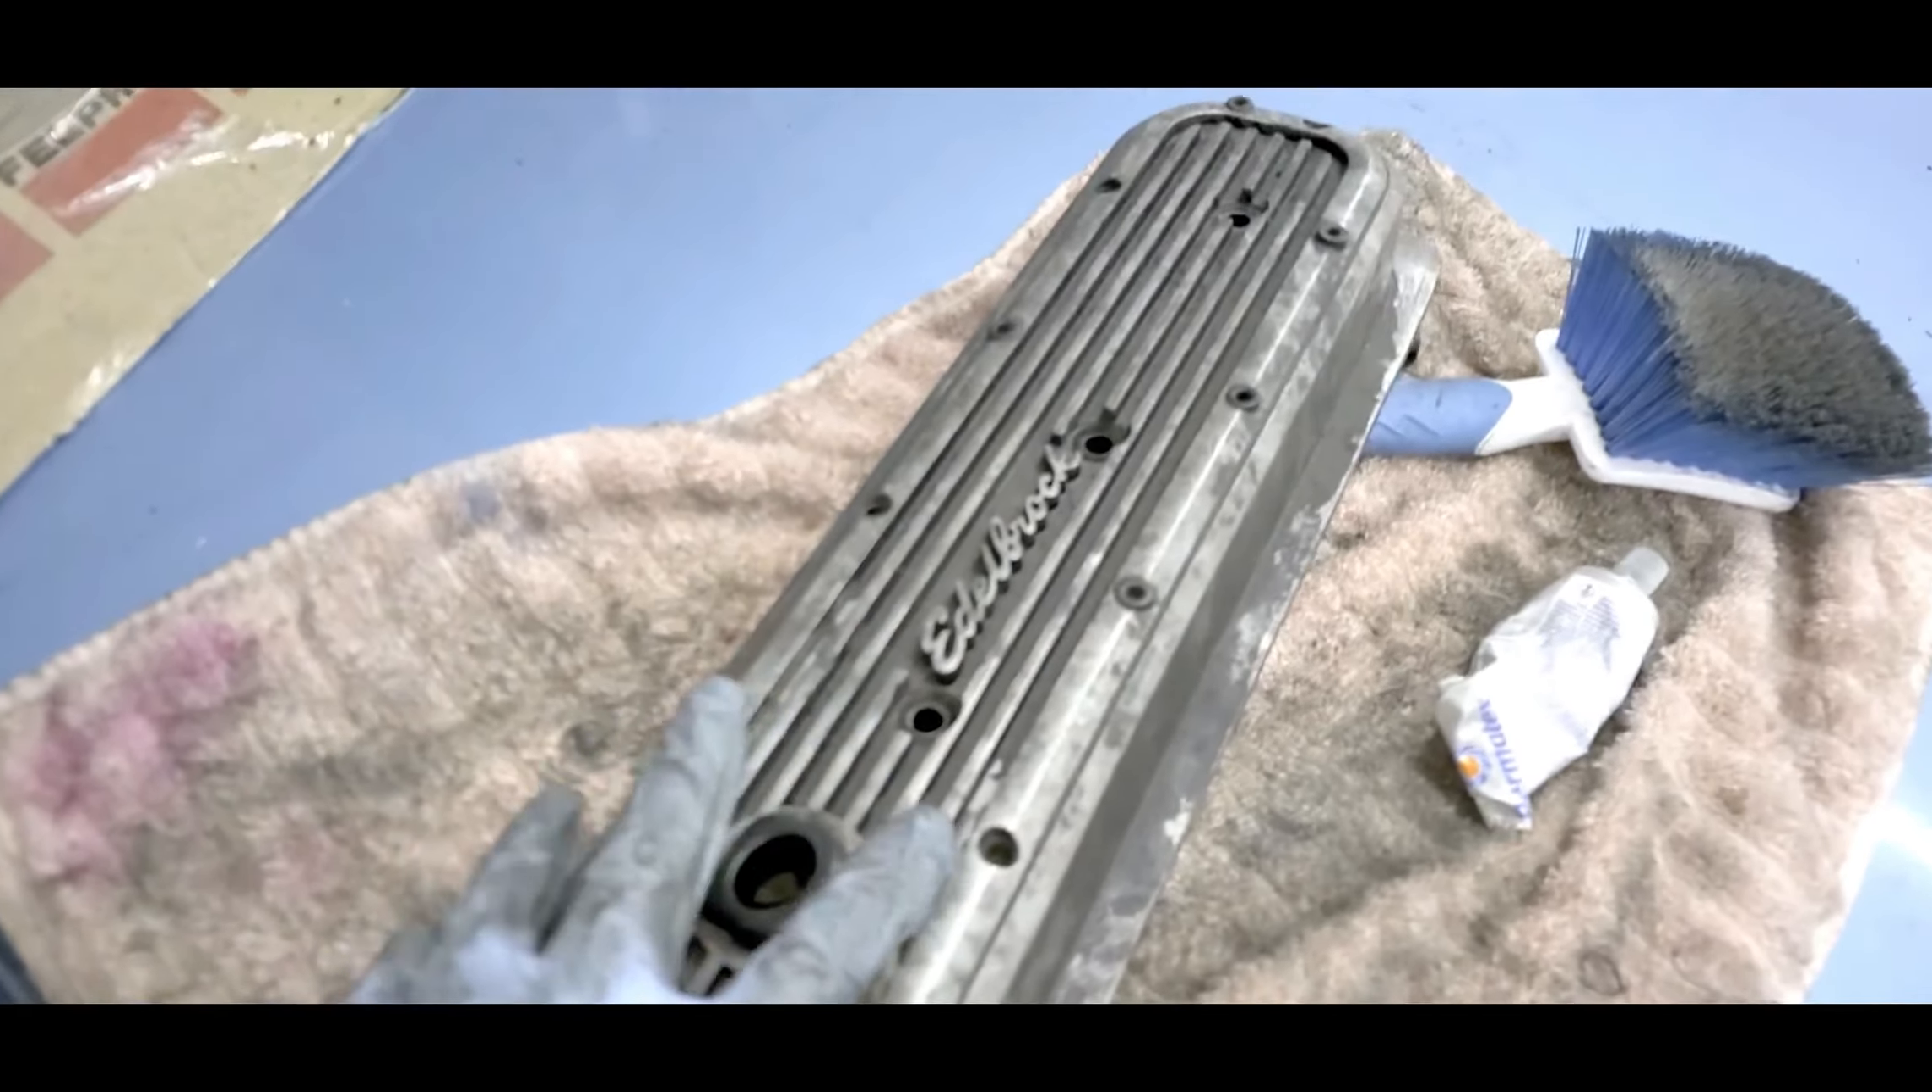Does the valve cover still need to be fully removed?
No.